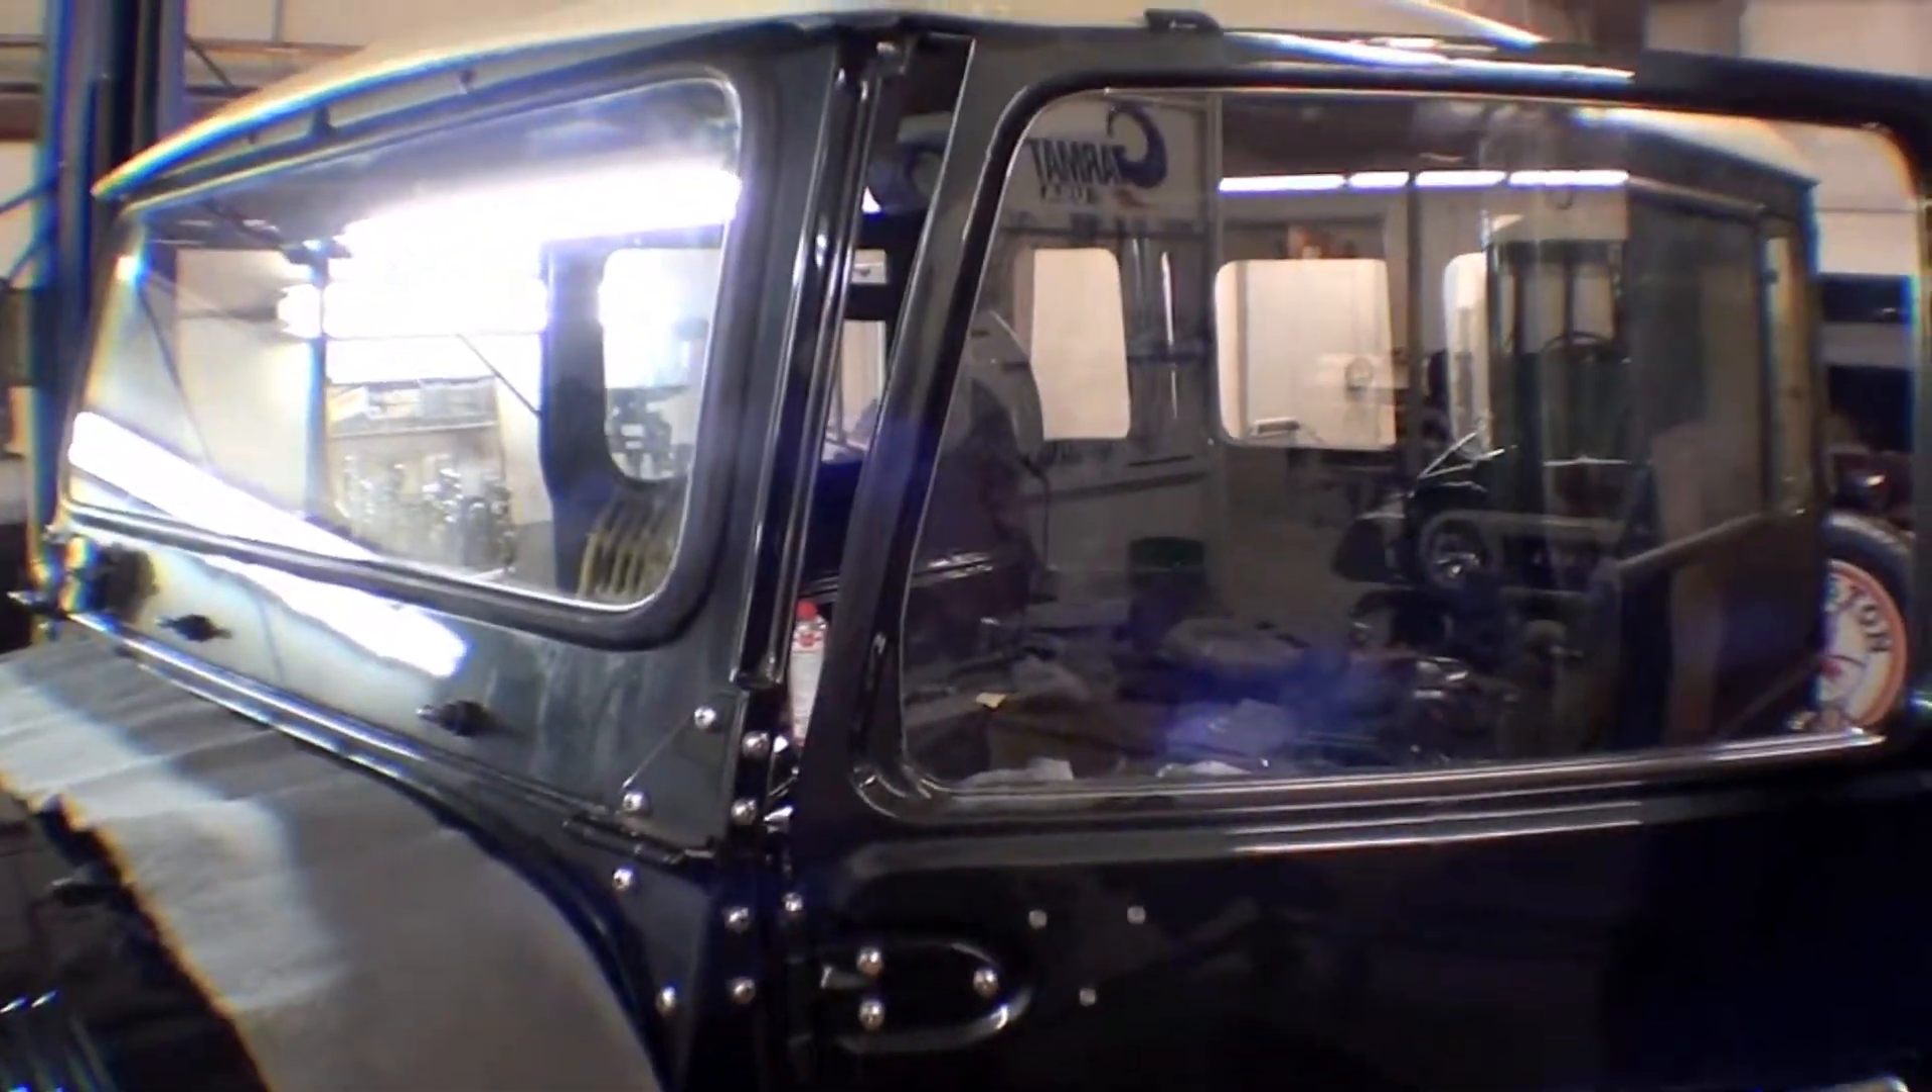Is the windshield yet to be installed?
No.